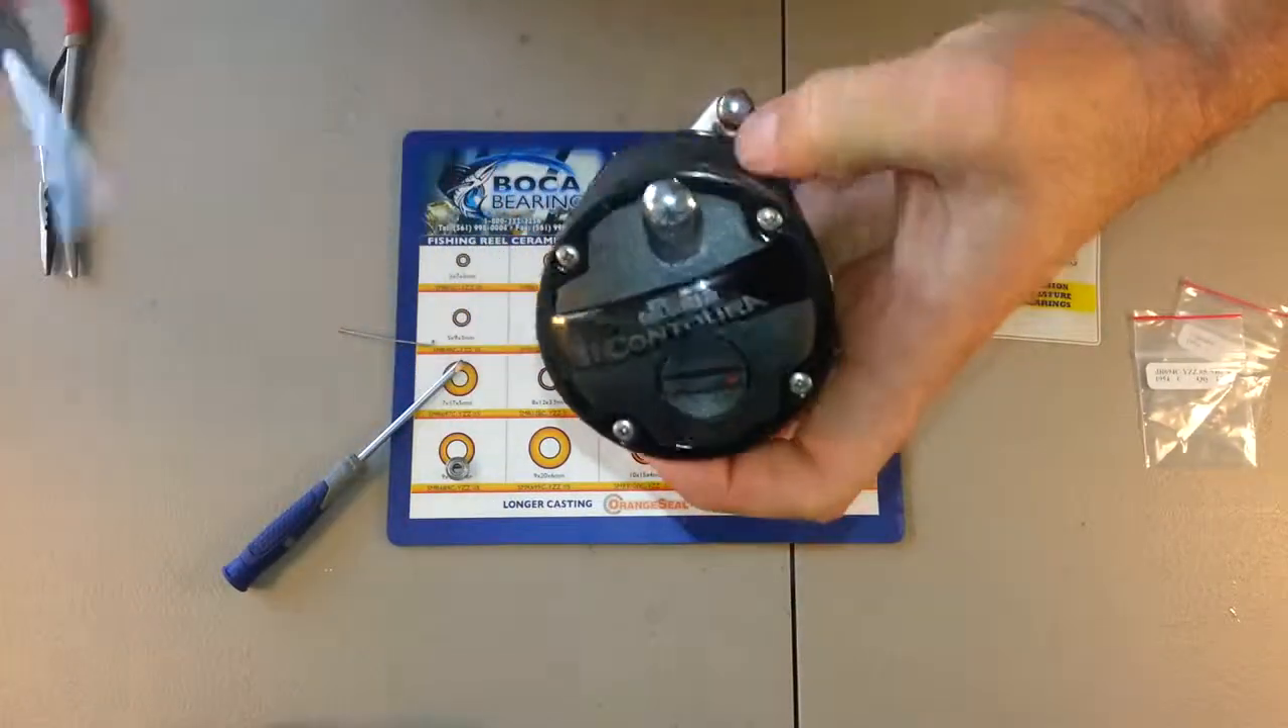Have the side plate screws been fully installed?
Yes.